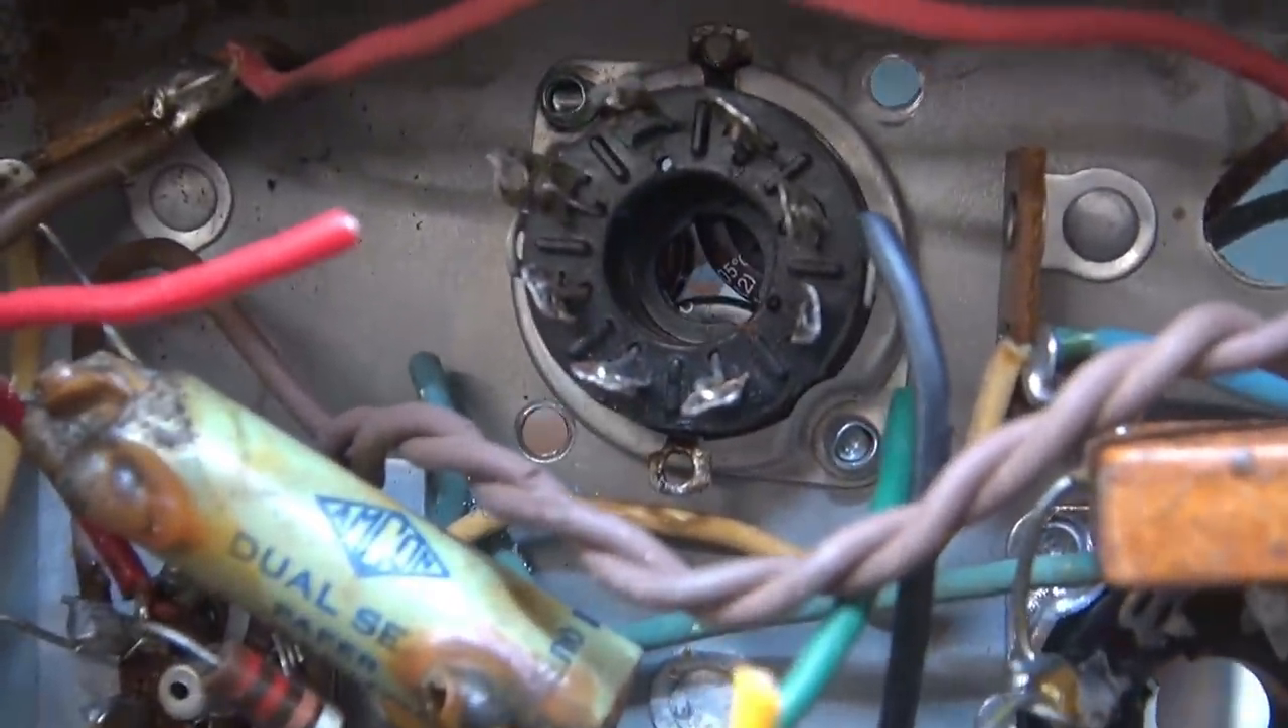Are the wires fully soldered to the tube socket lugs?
No.